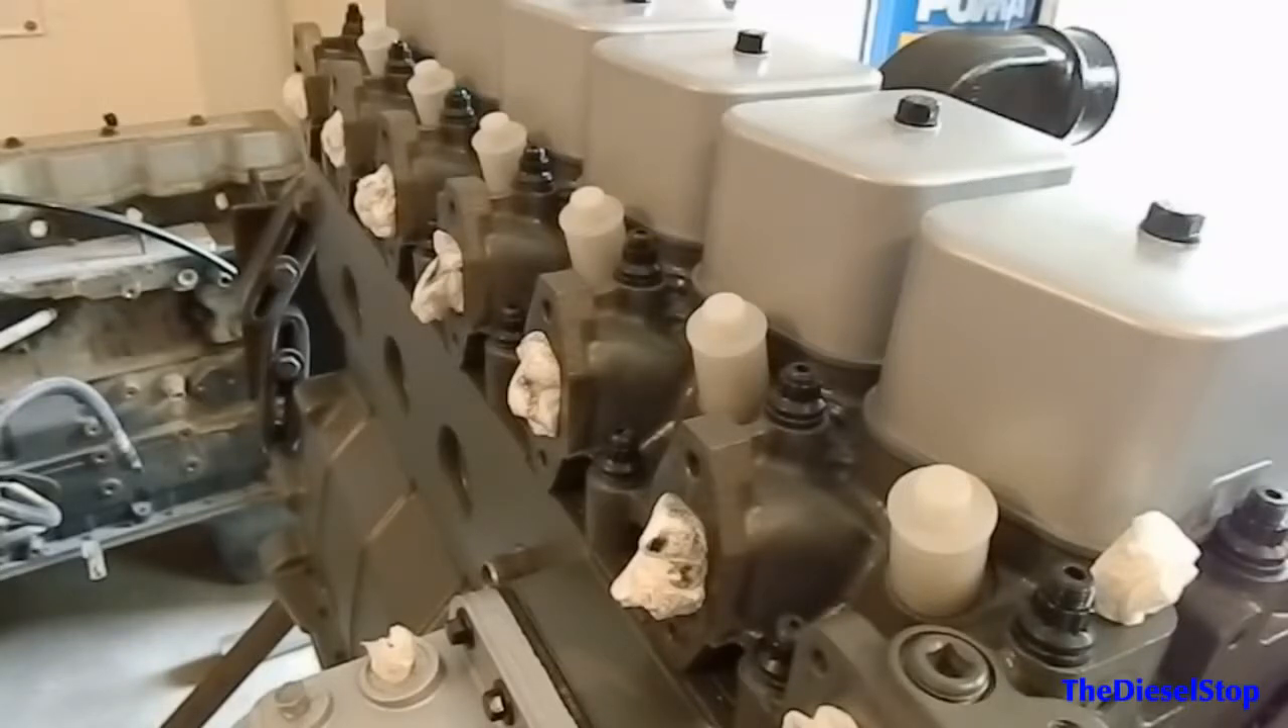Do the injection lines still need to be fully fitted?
Yes.